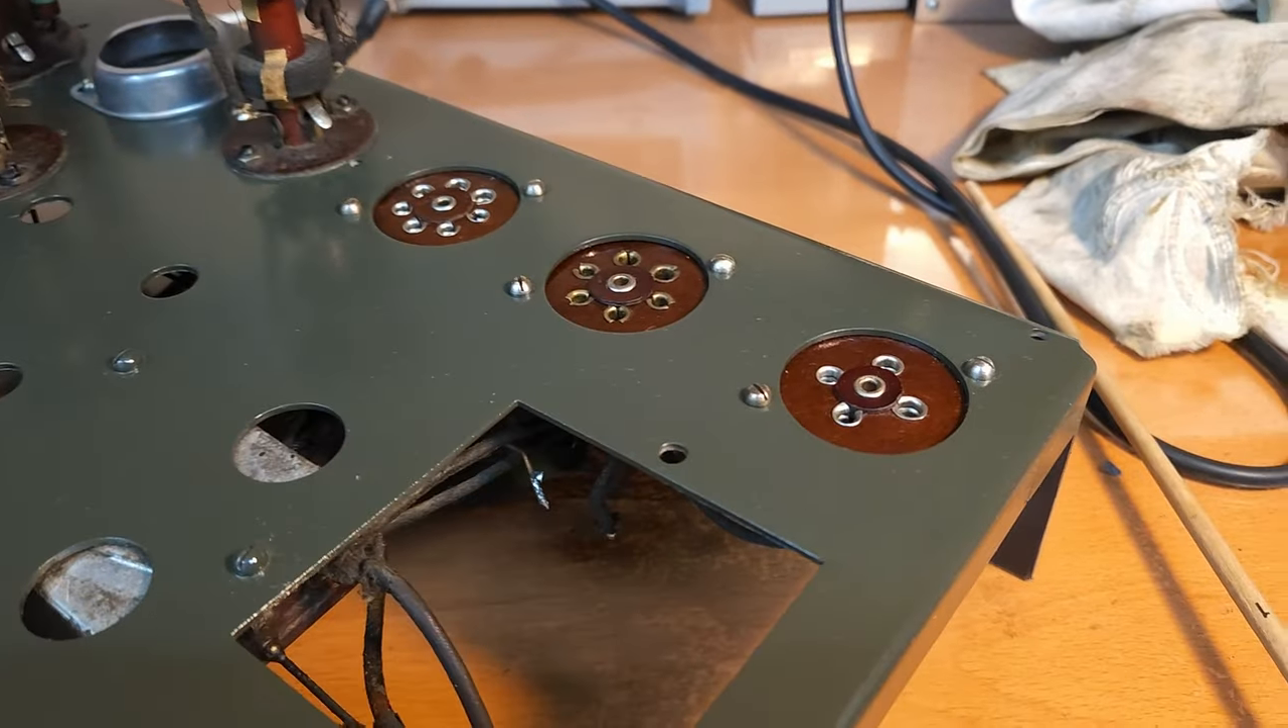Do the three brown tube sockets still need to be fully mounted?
No.